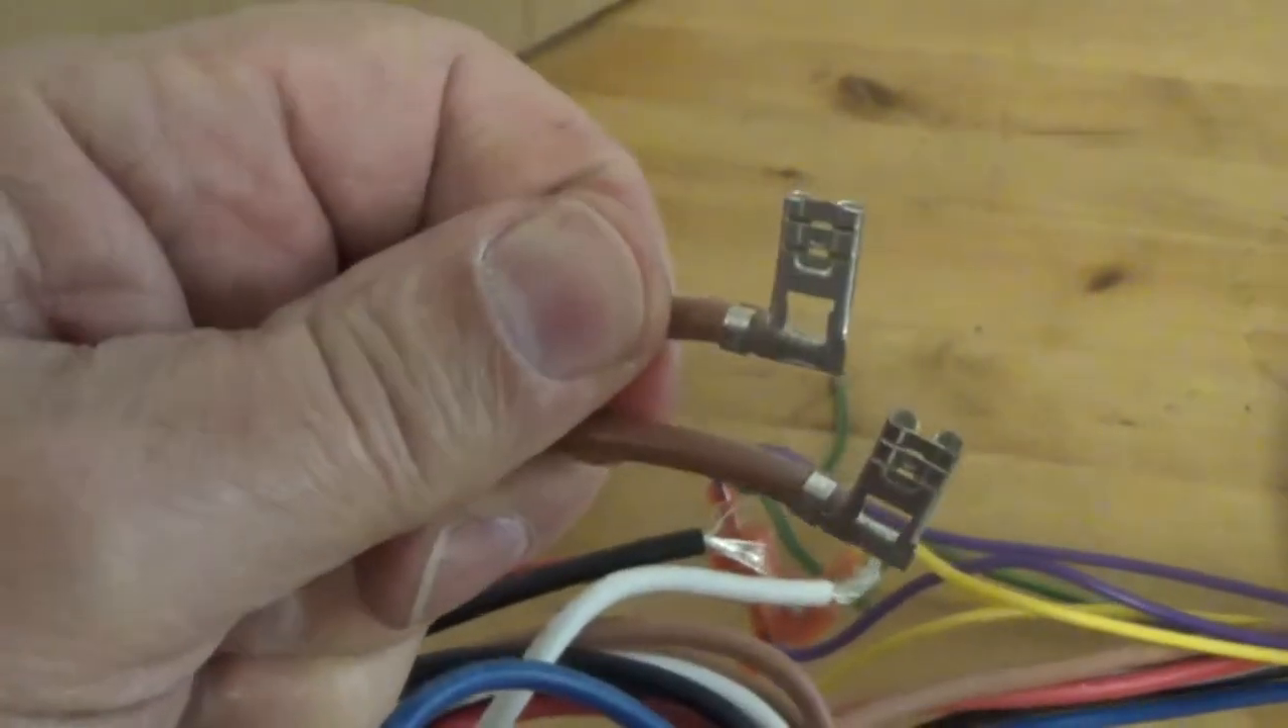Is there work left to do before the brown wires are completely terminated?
No.